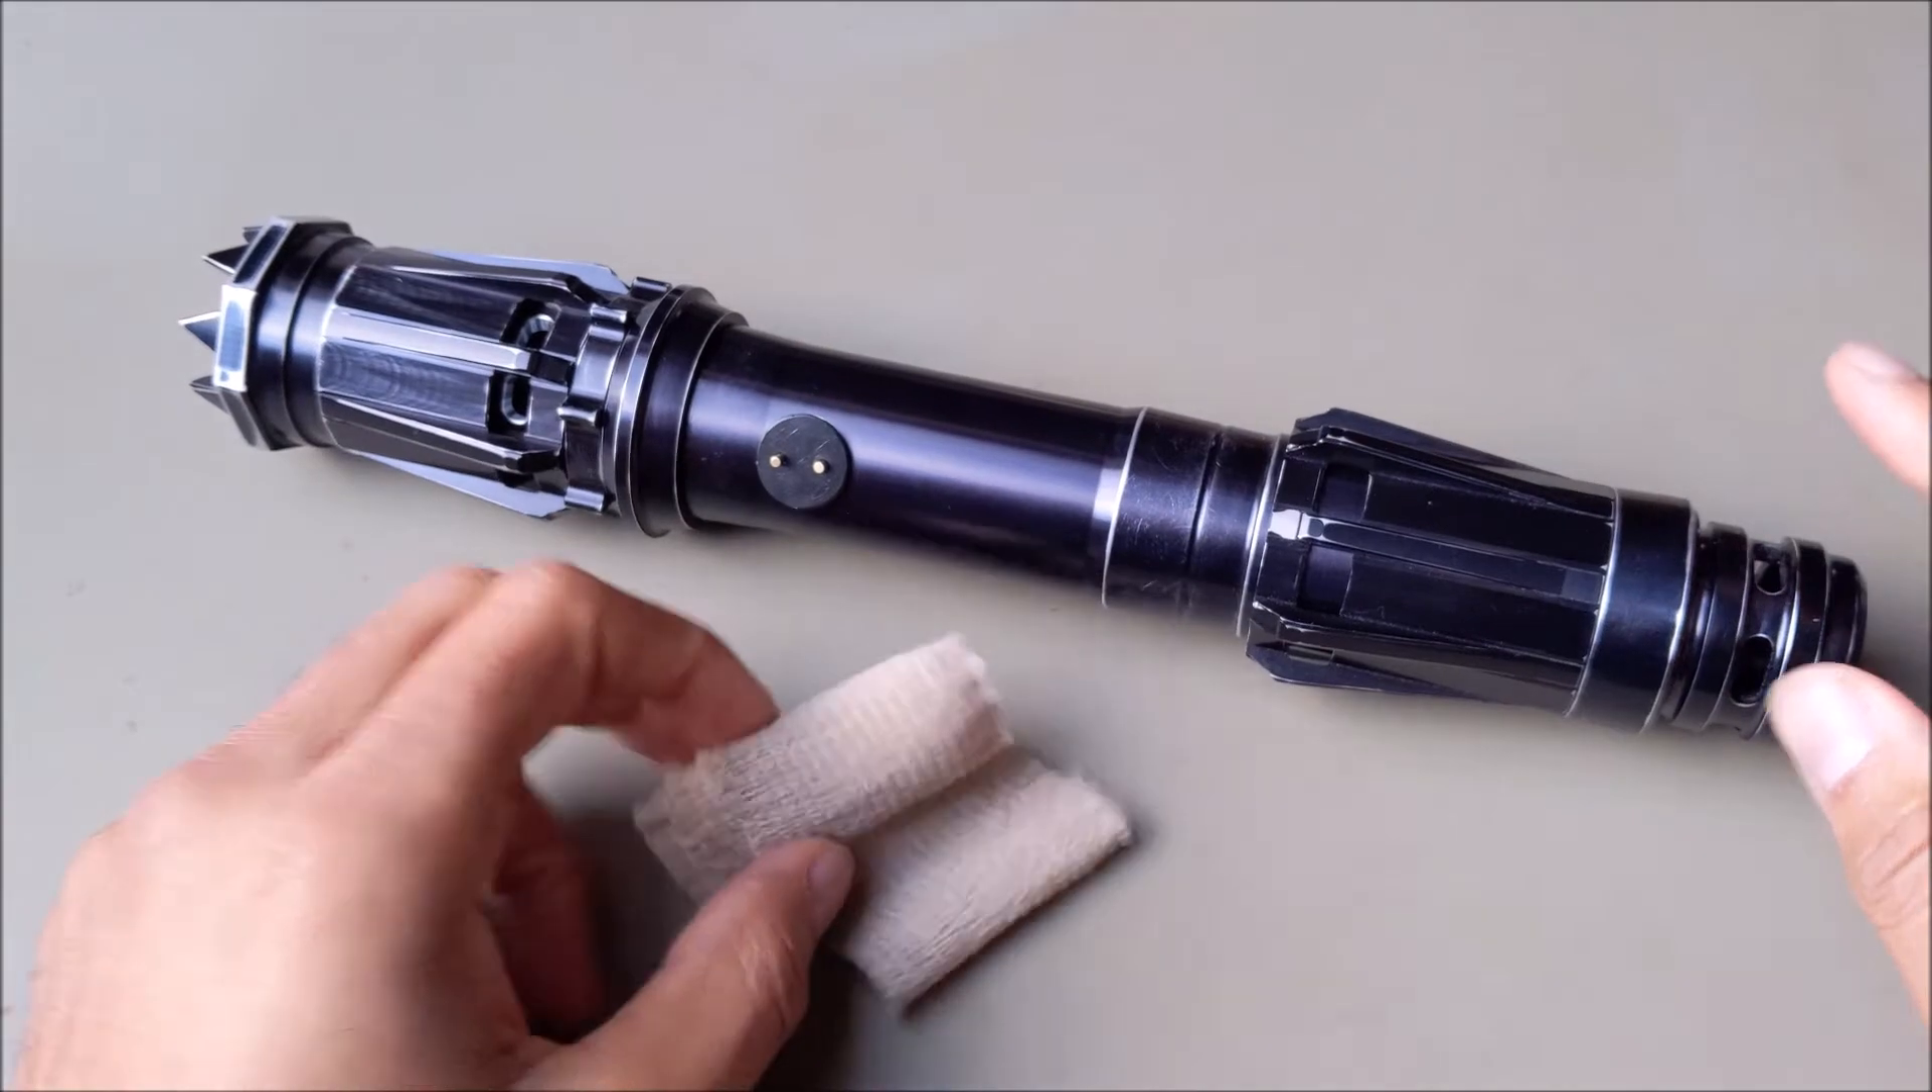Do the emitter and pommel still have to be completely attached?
No.